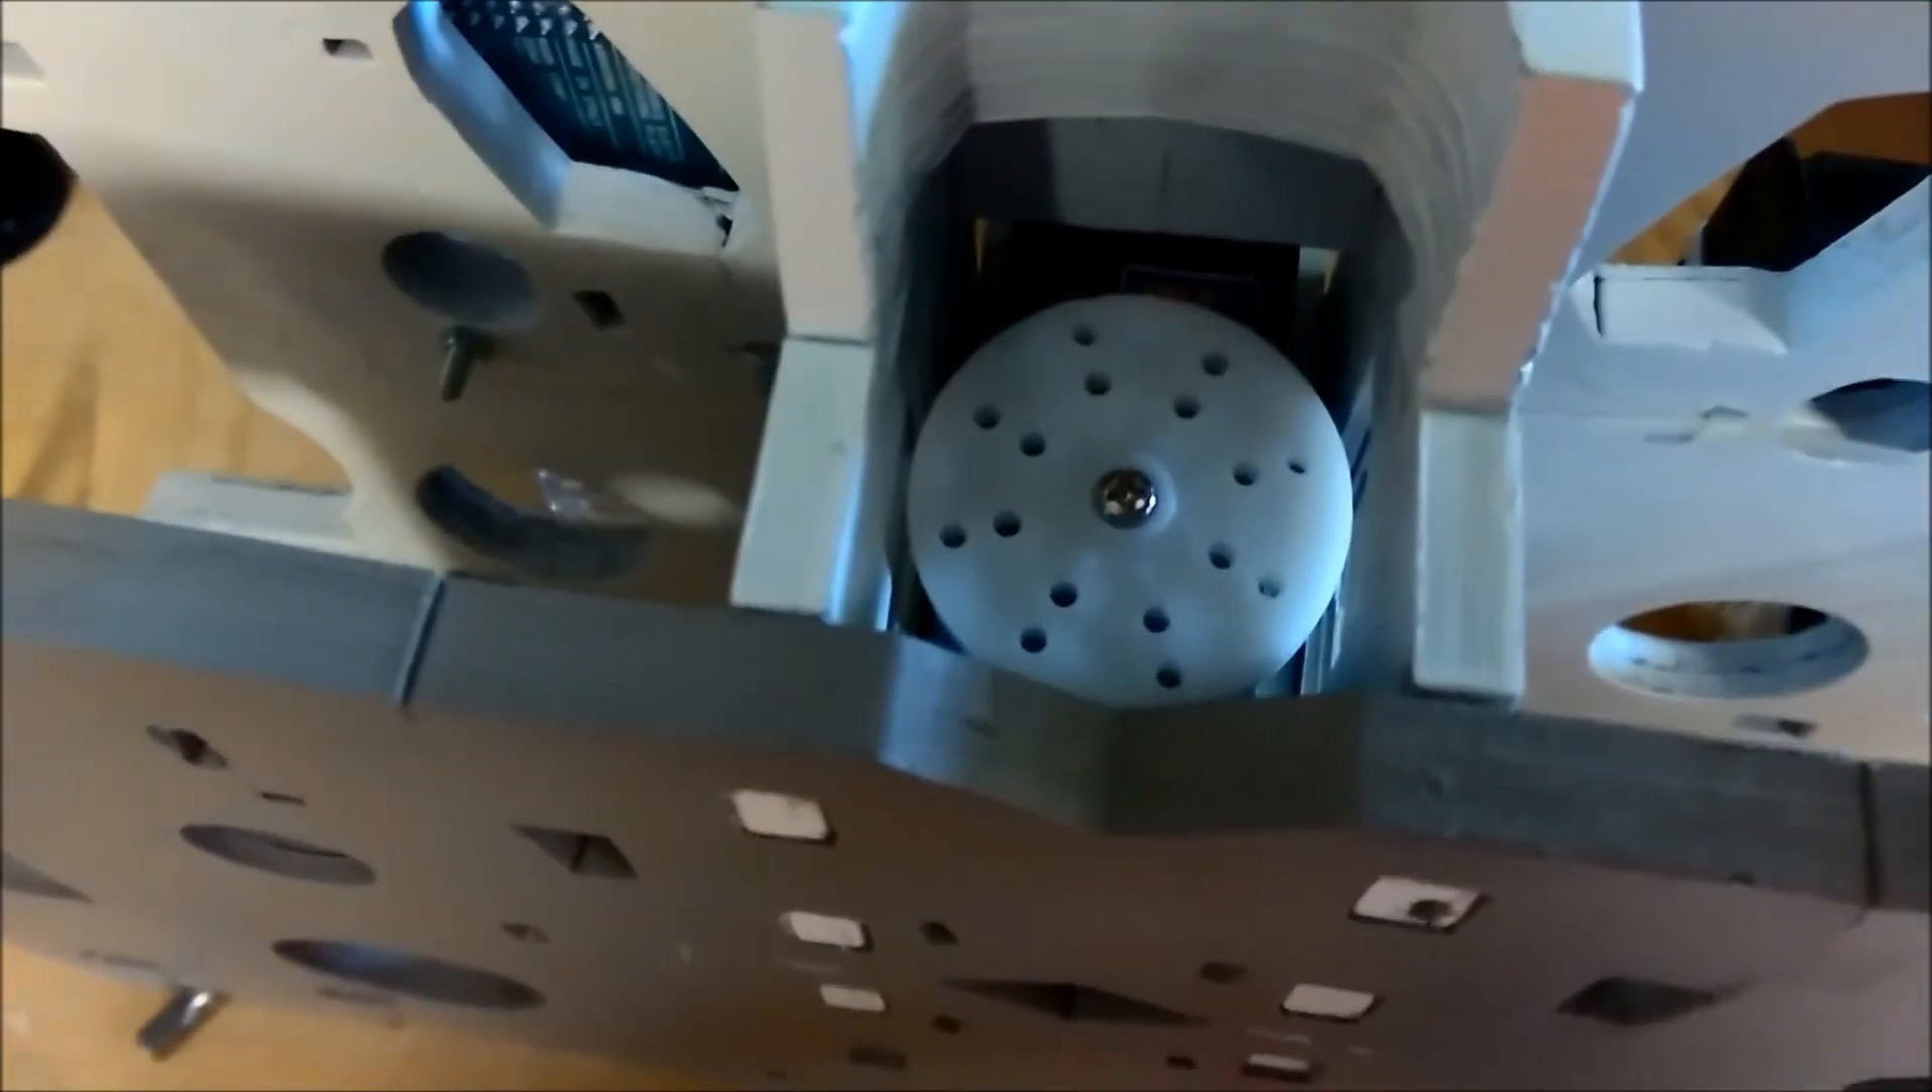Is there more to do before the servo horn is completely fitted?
No.